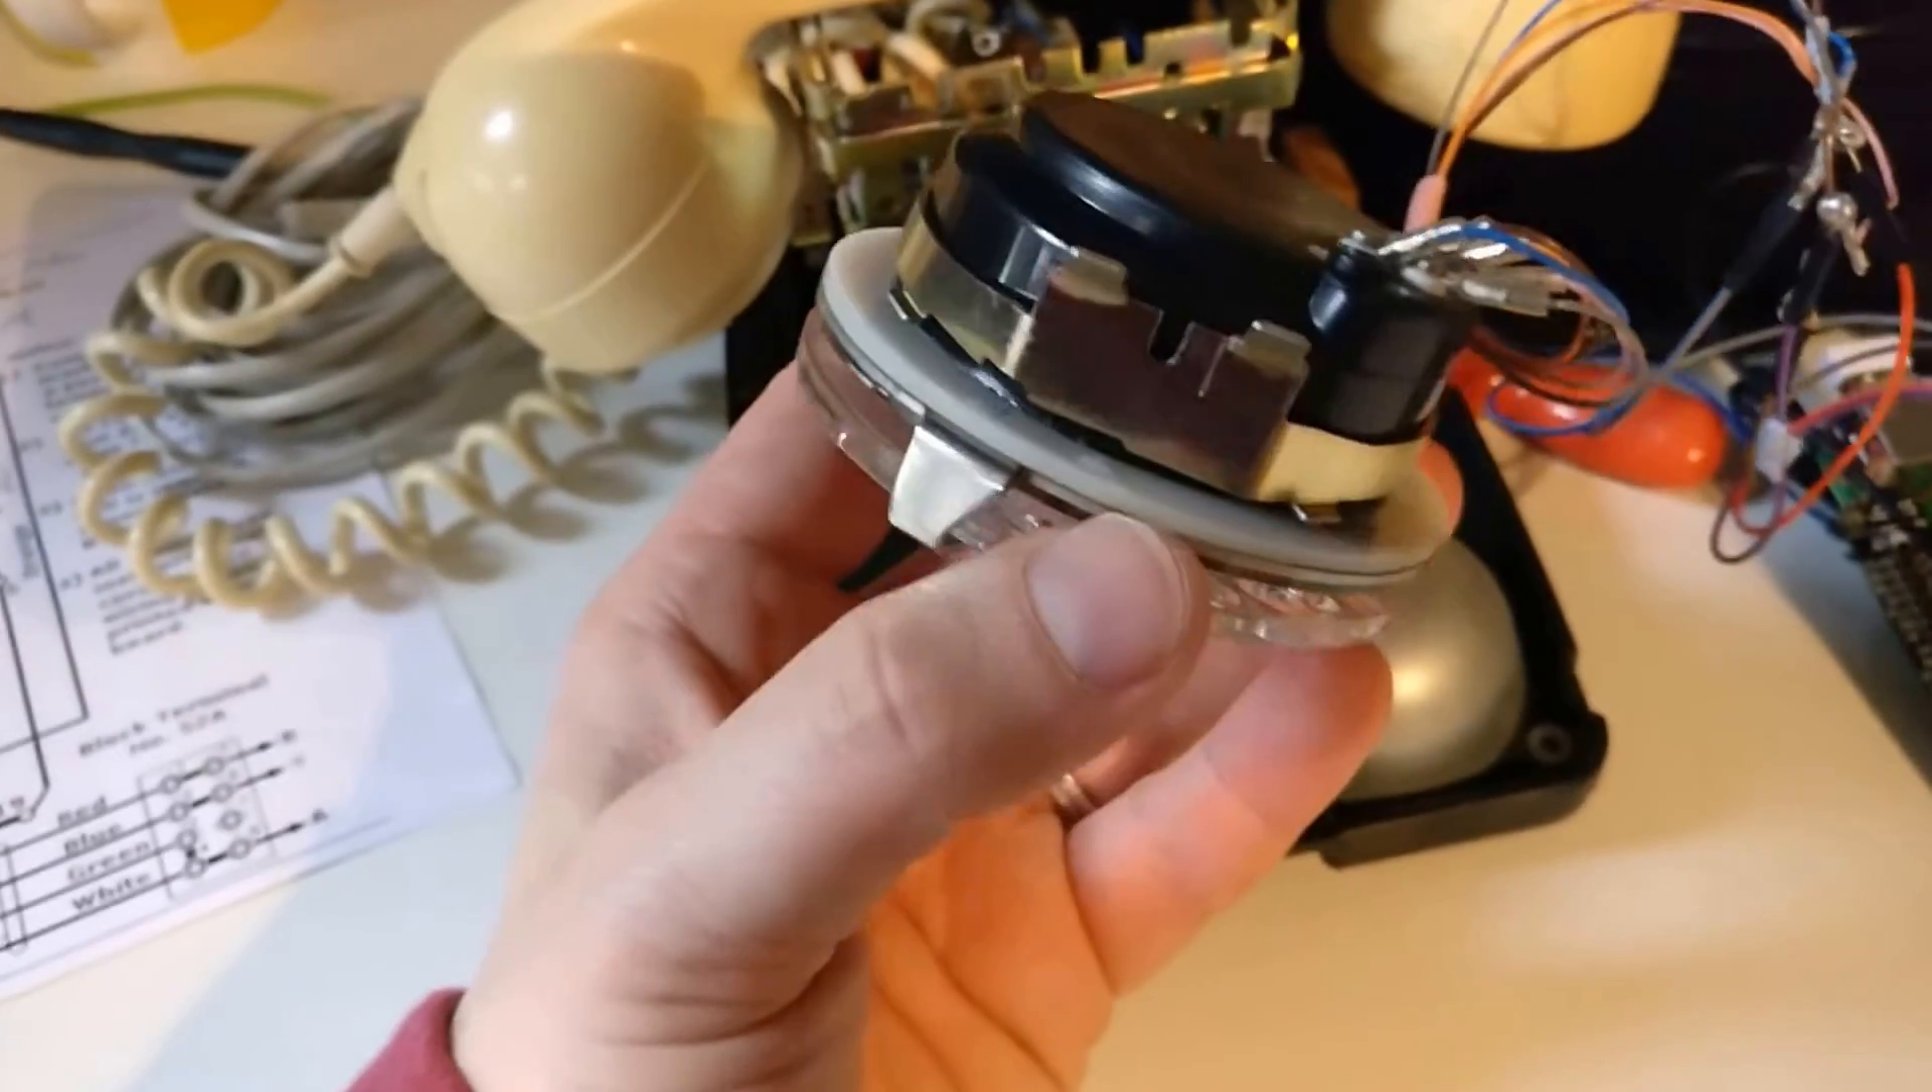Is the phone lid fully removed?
Yes.